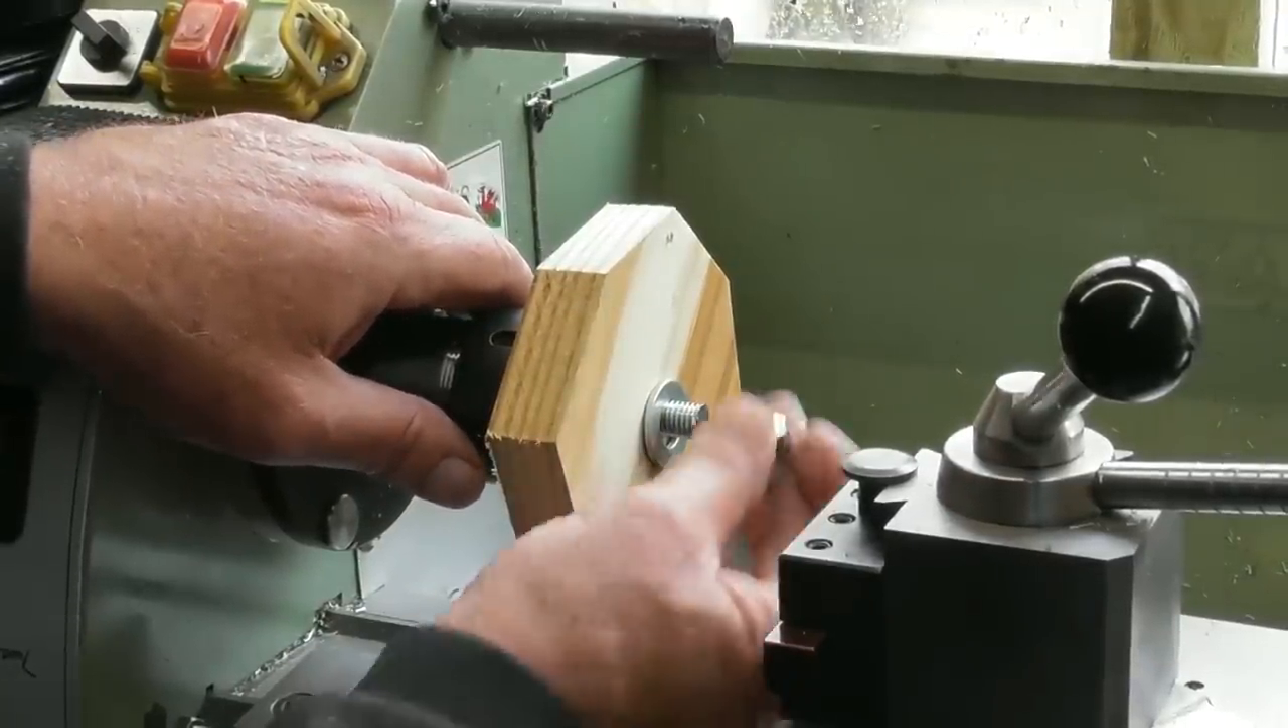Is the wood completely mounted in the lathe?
No.